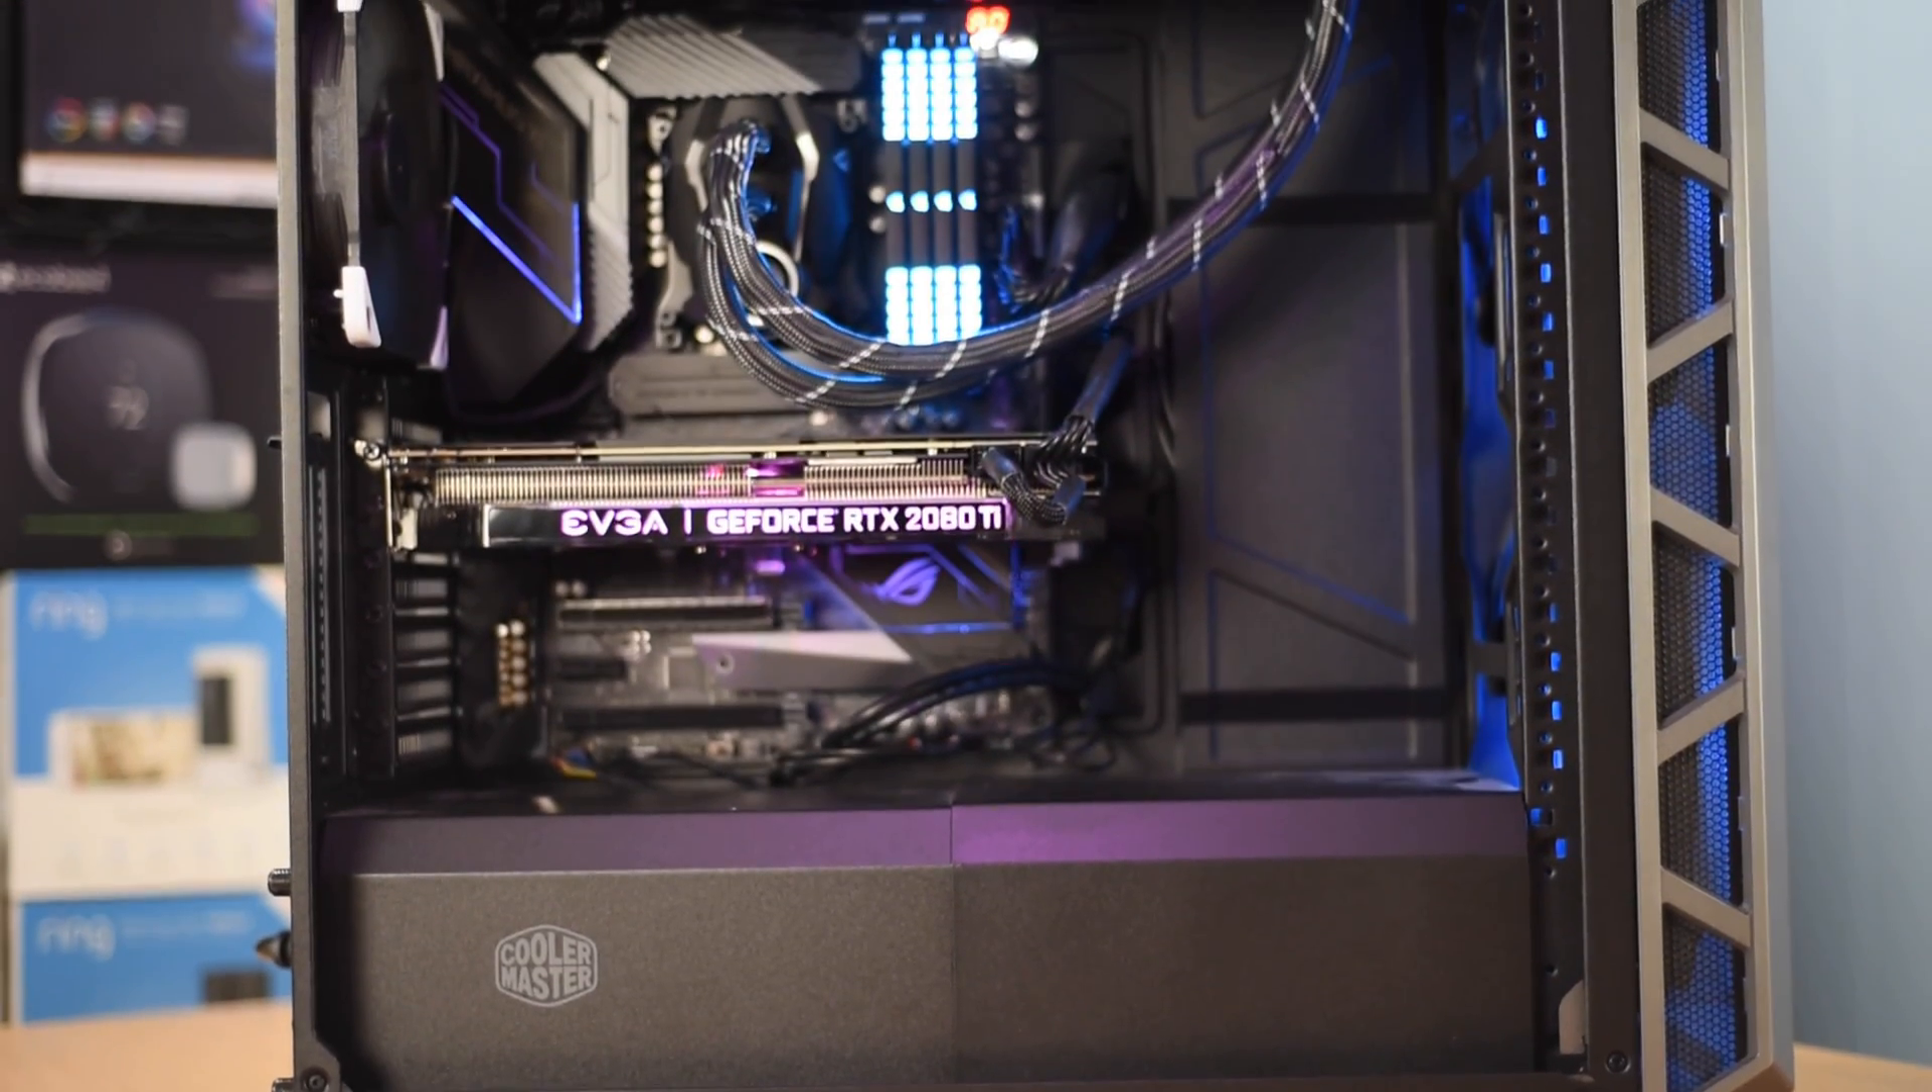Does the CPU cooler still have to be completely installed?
No.